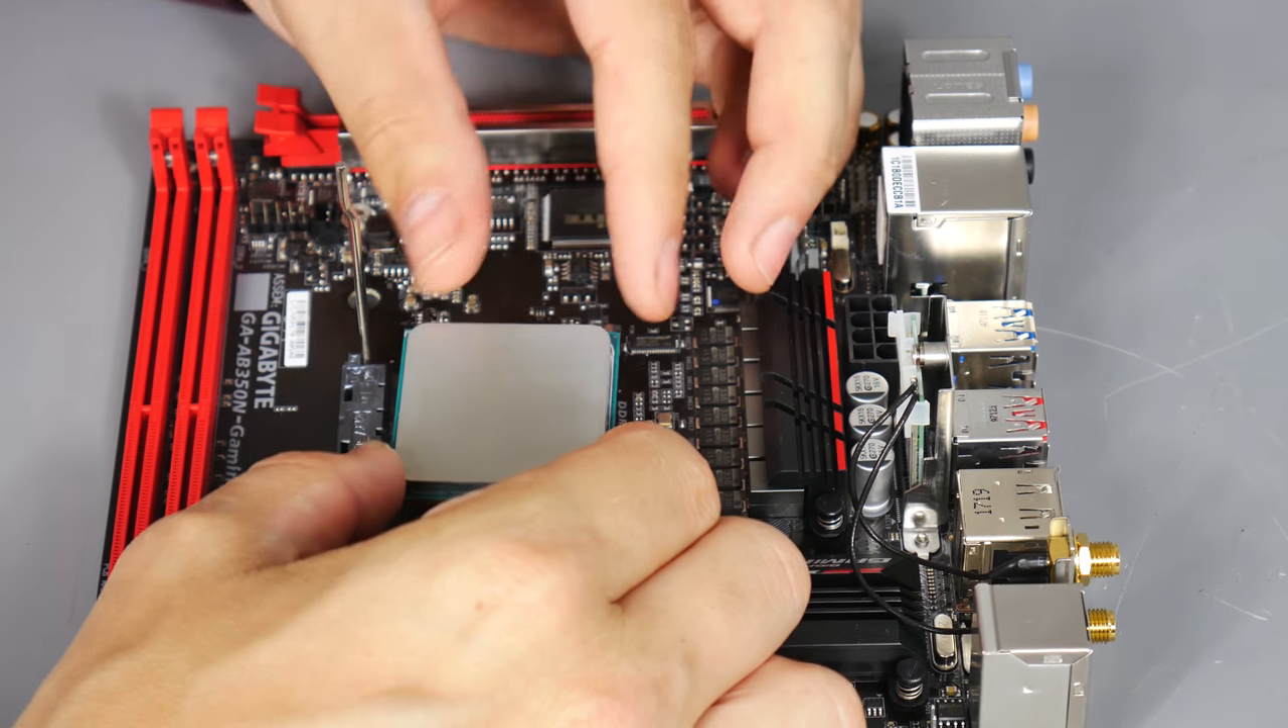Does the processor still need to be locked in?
Yes.